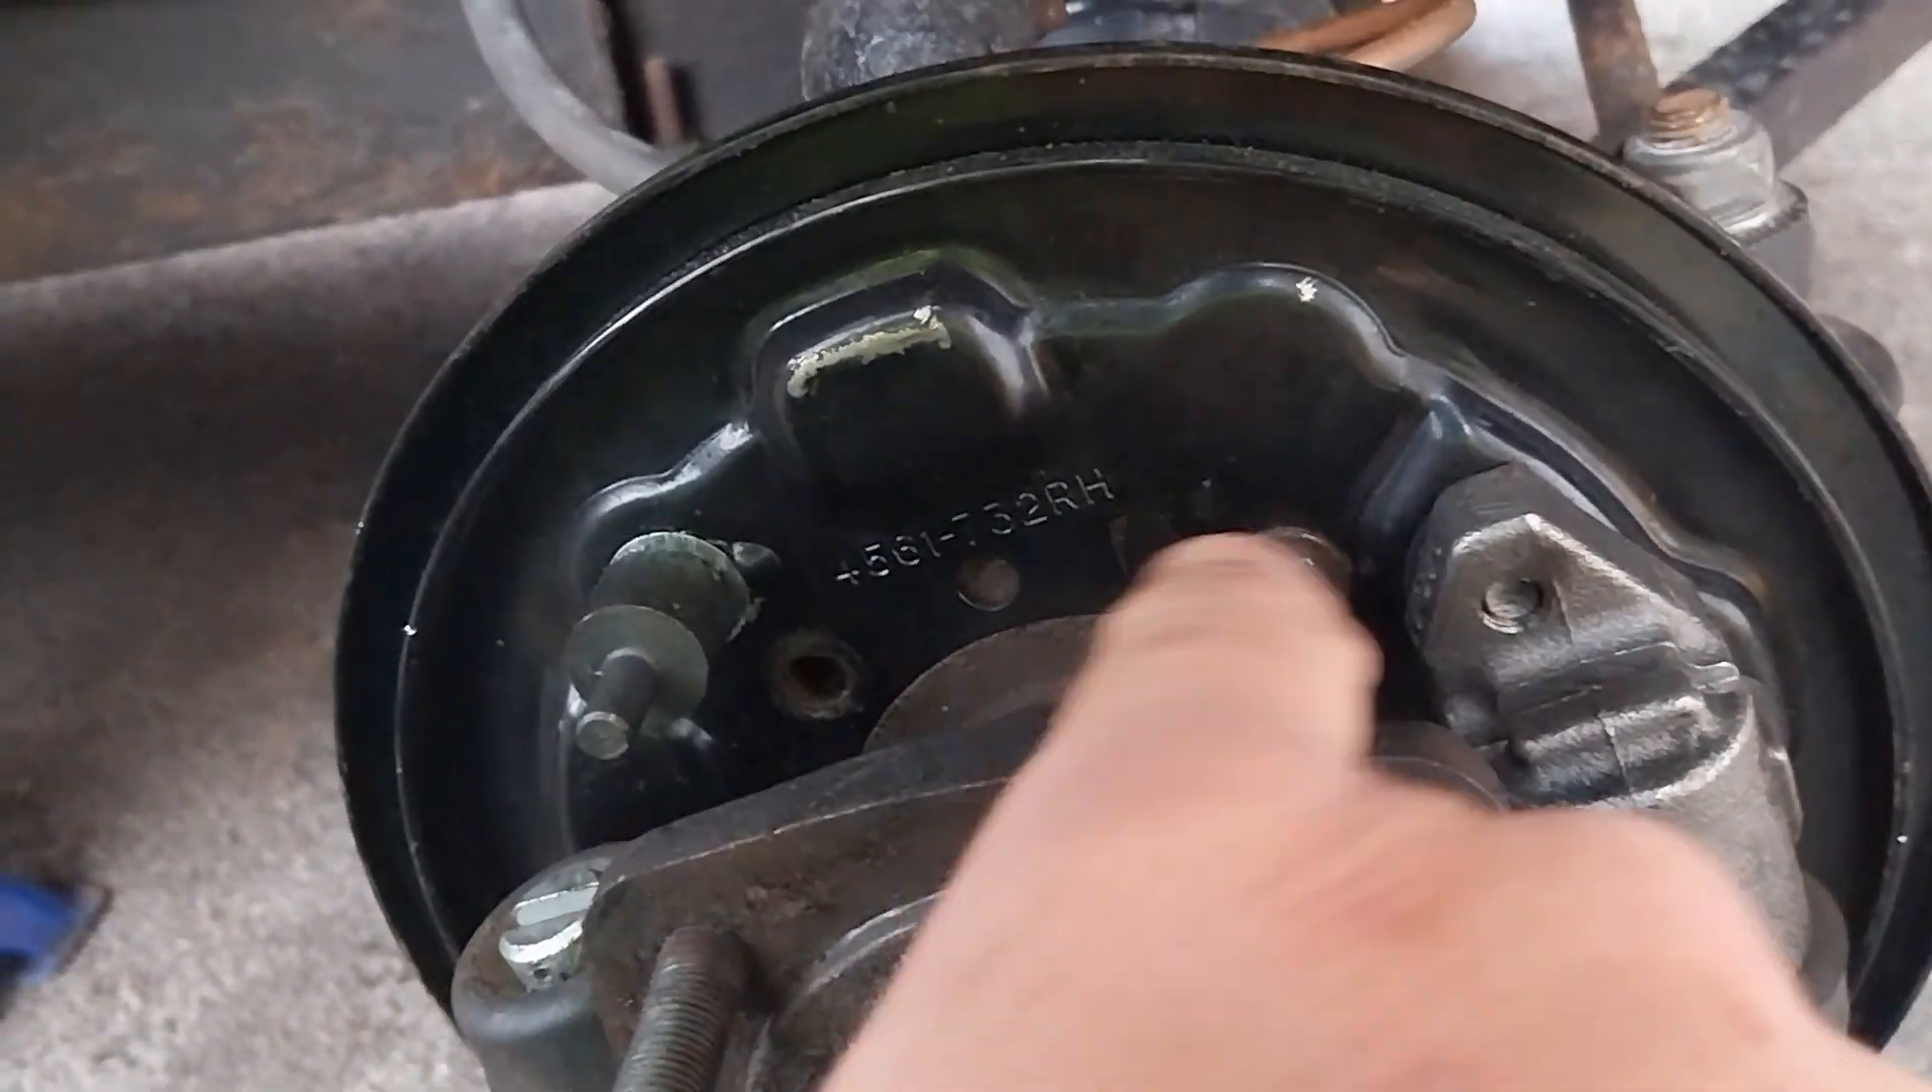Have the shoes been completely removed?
Yes.